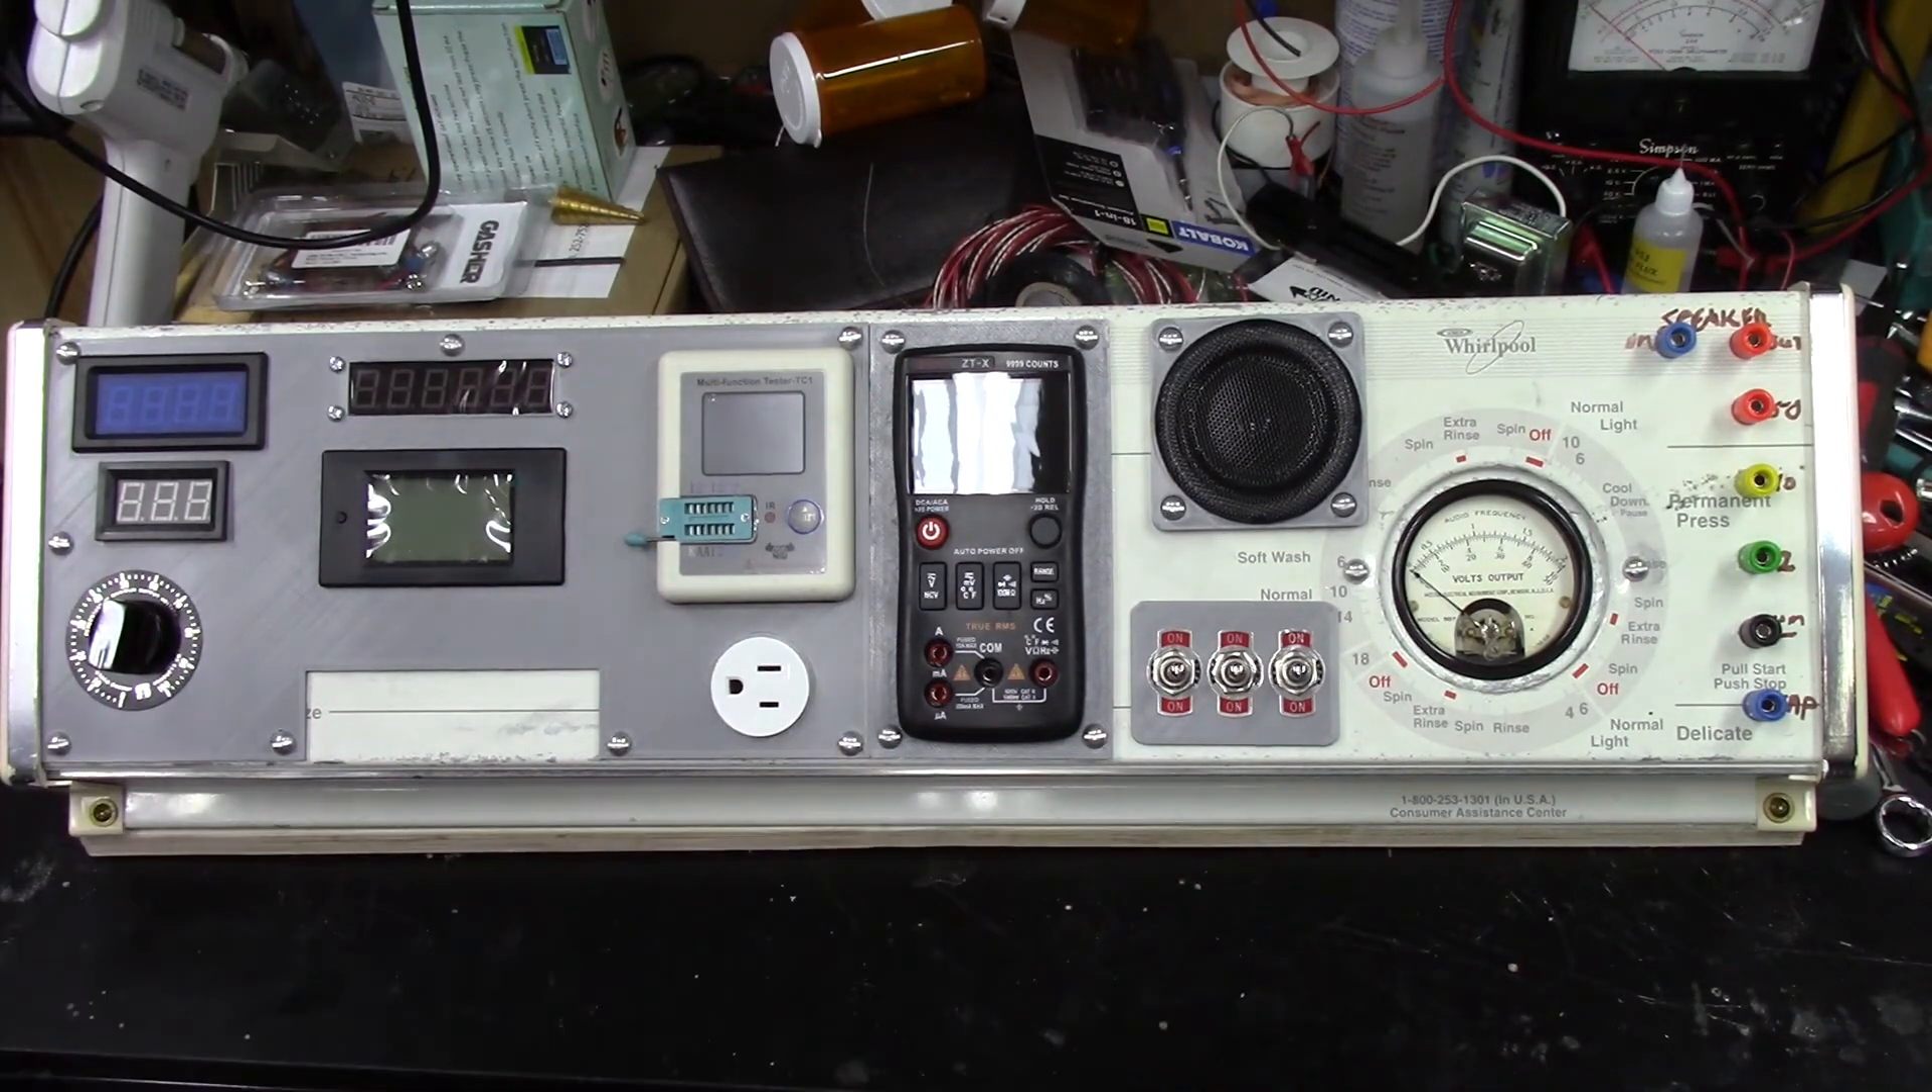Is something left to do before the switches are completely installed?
No.